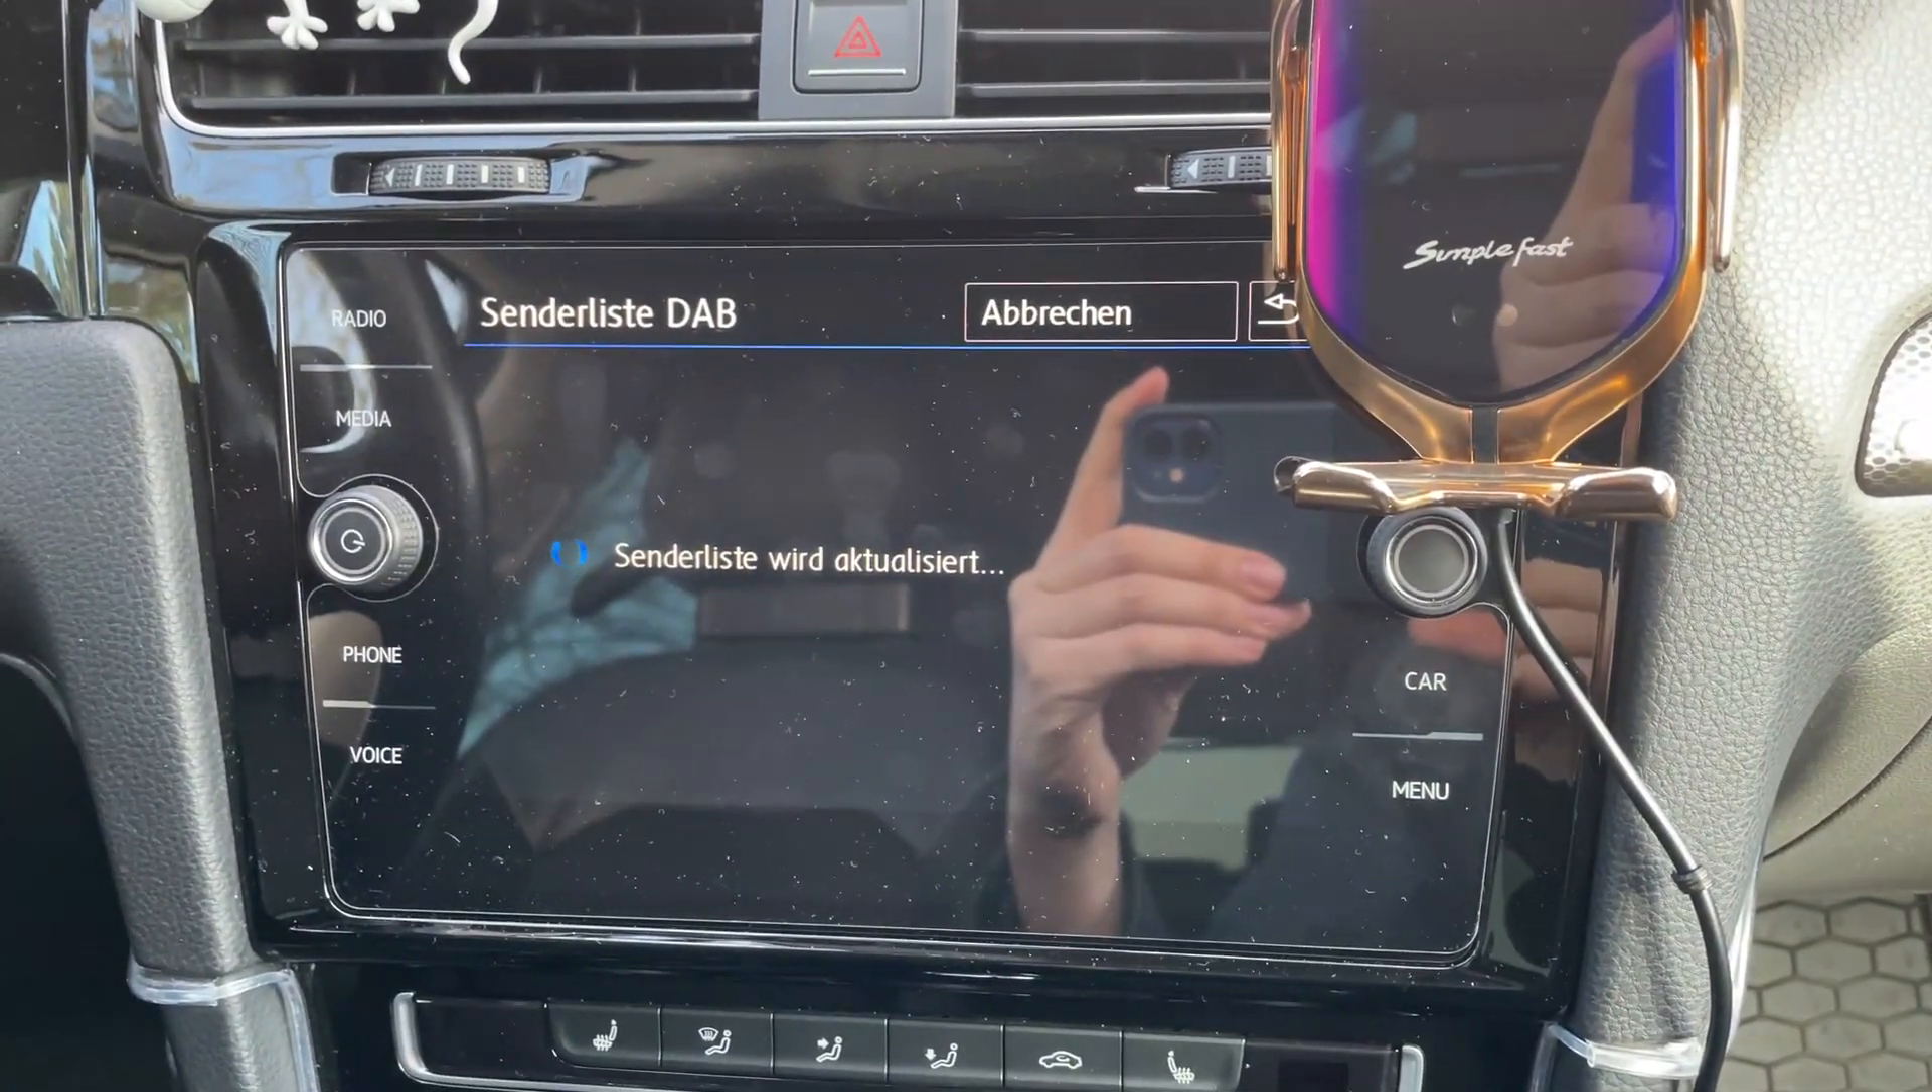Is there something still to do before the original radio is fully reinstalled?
No.